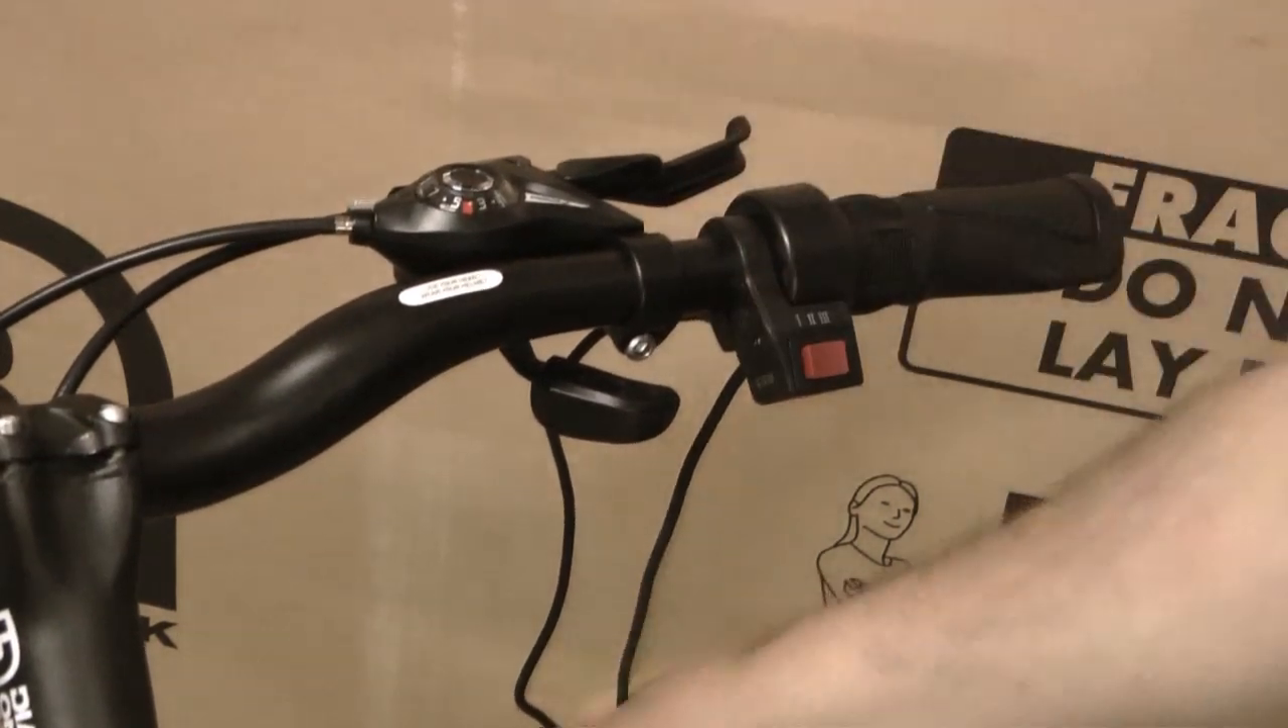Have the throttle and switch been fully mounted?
Yes.